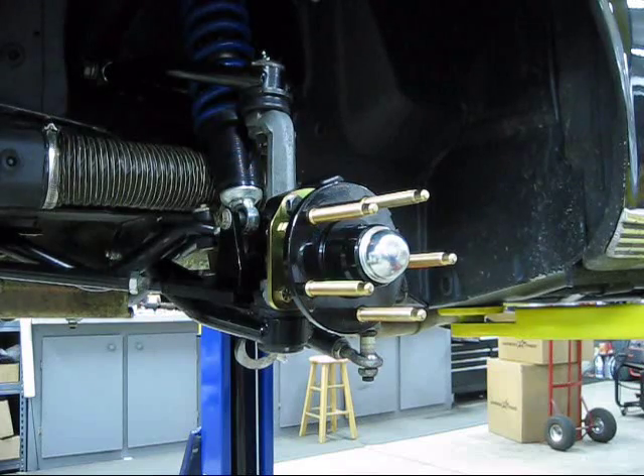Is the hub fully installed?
Yes.